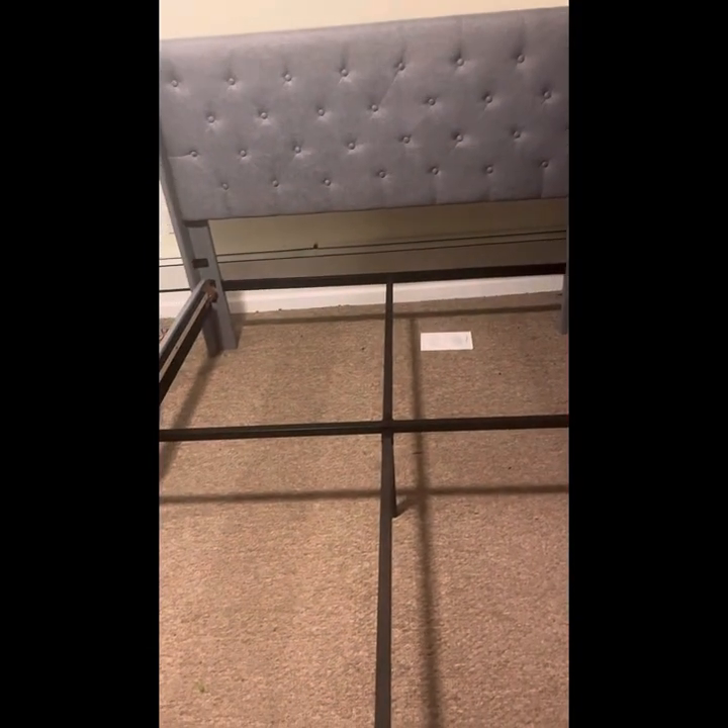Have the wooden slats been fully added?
No.